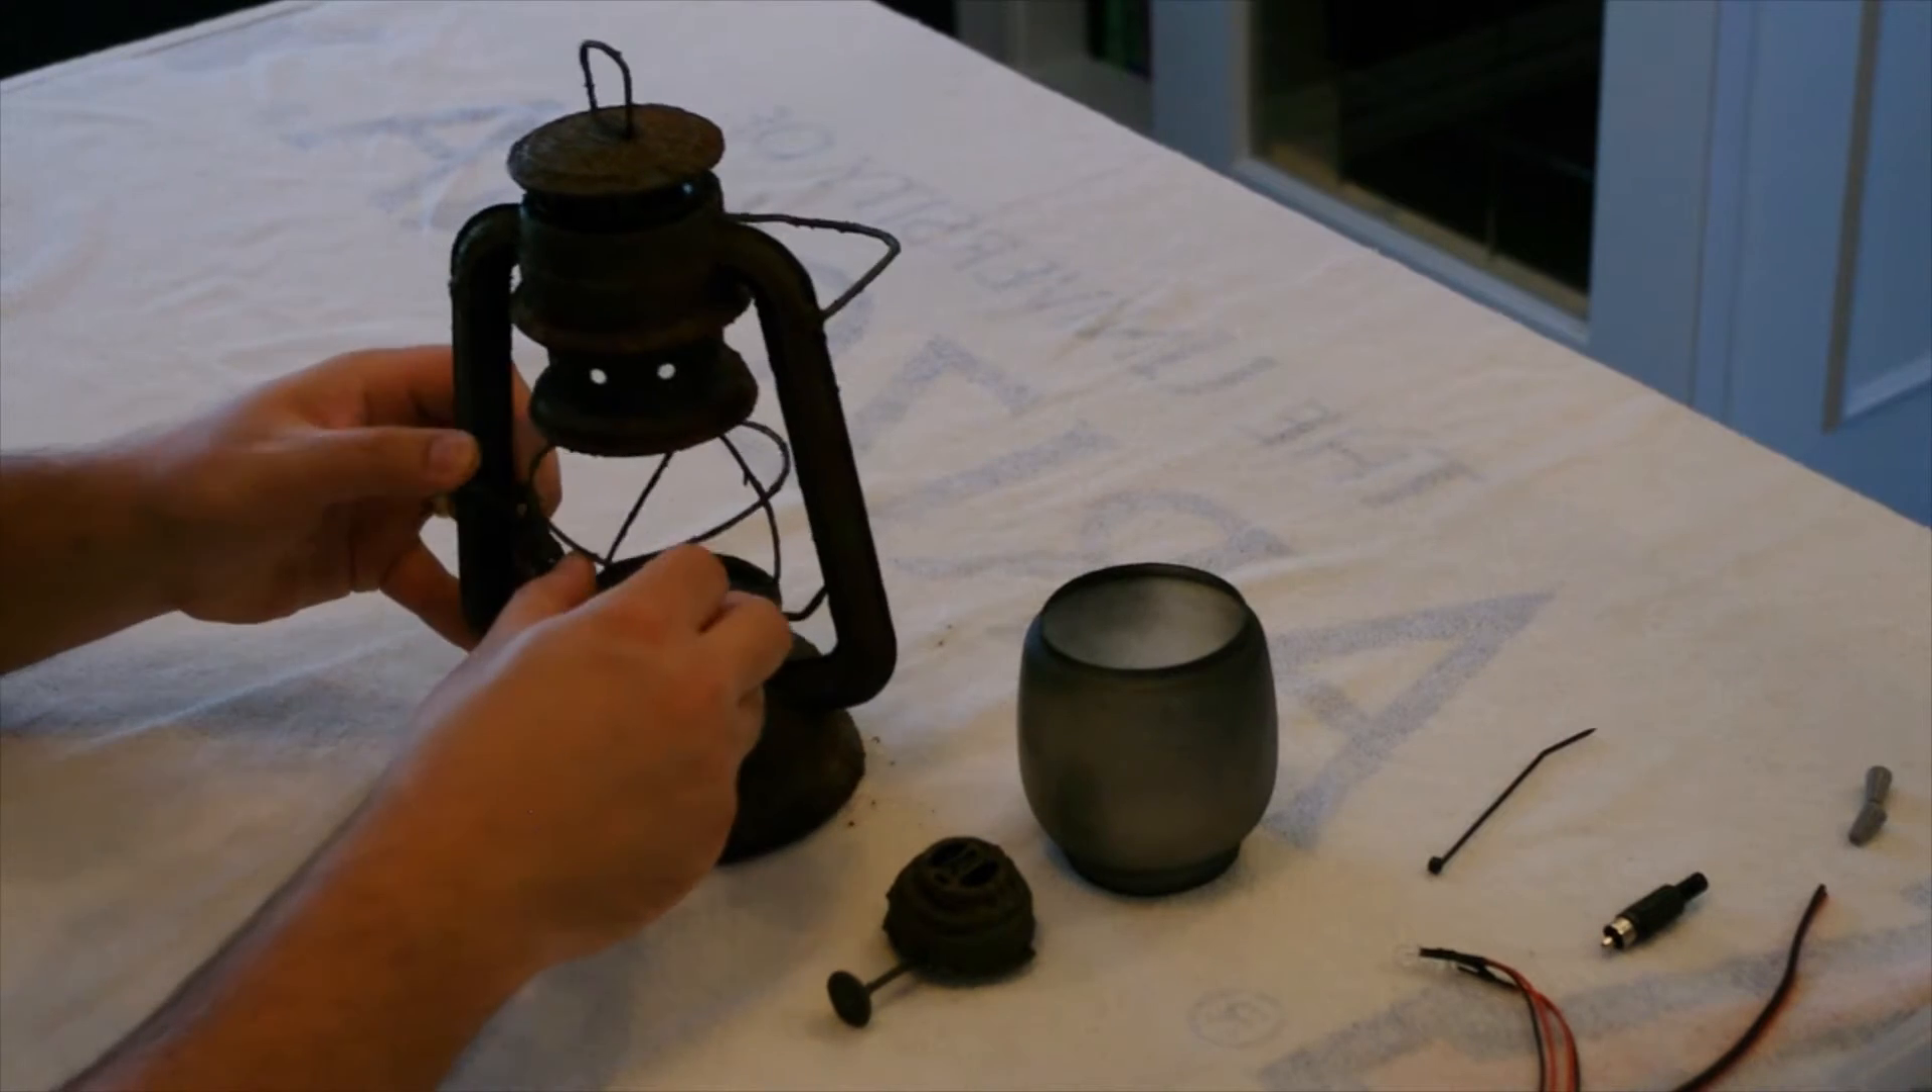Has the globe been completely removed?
Yes.